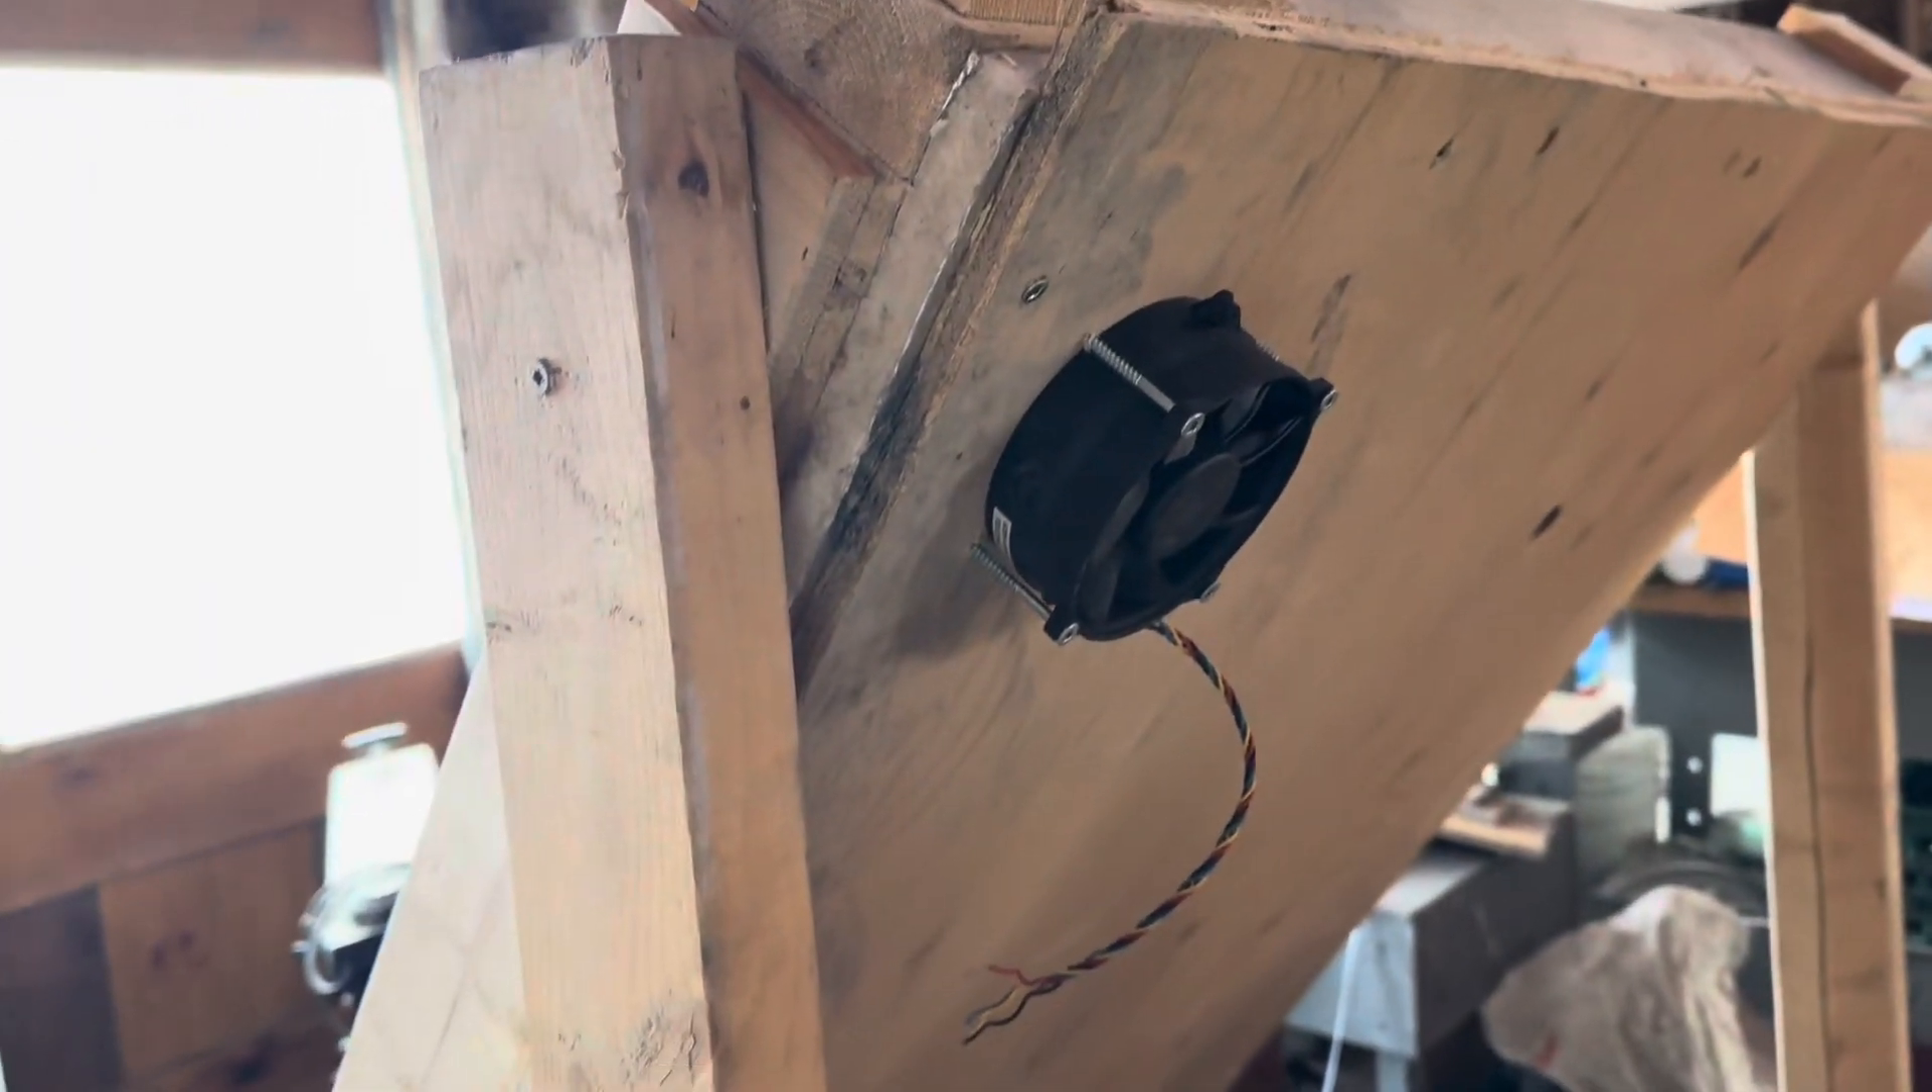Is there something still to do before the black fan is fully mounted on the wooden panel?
No.